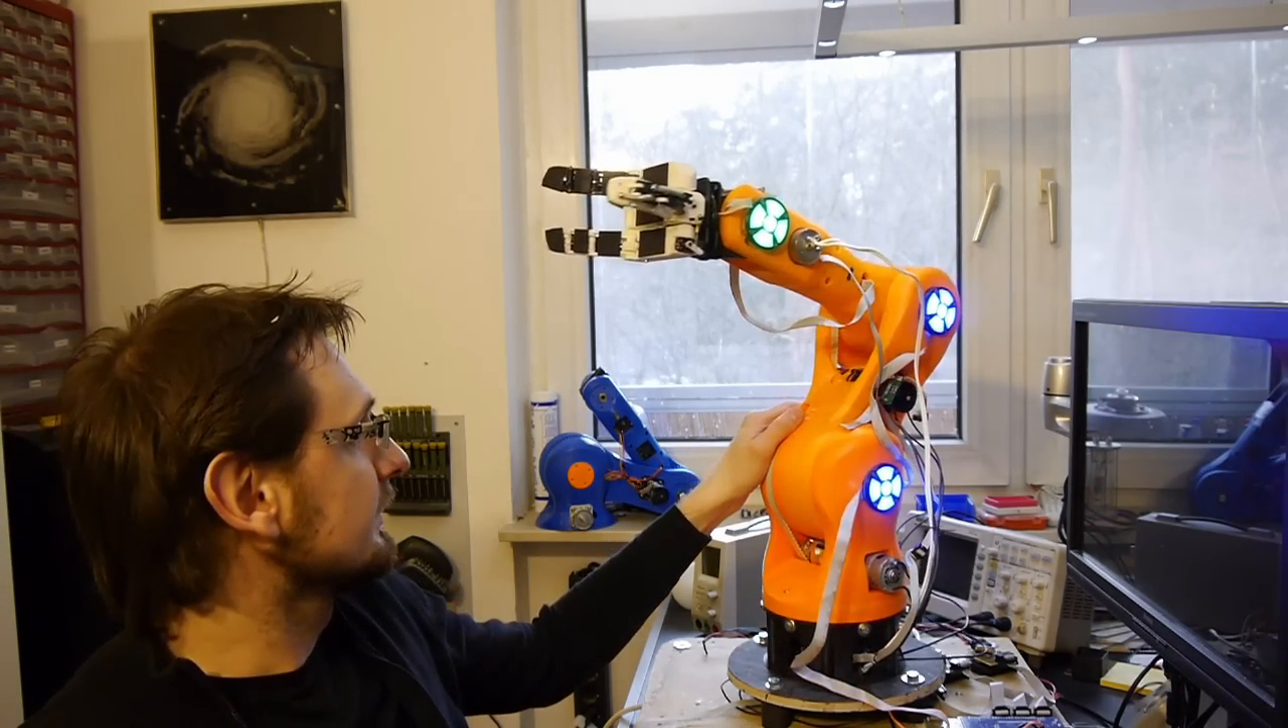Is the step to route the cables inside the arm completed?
No.